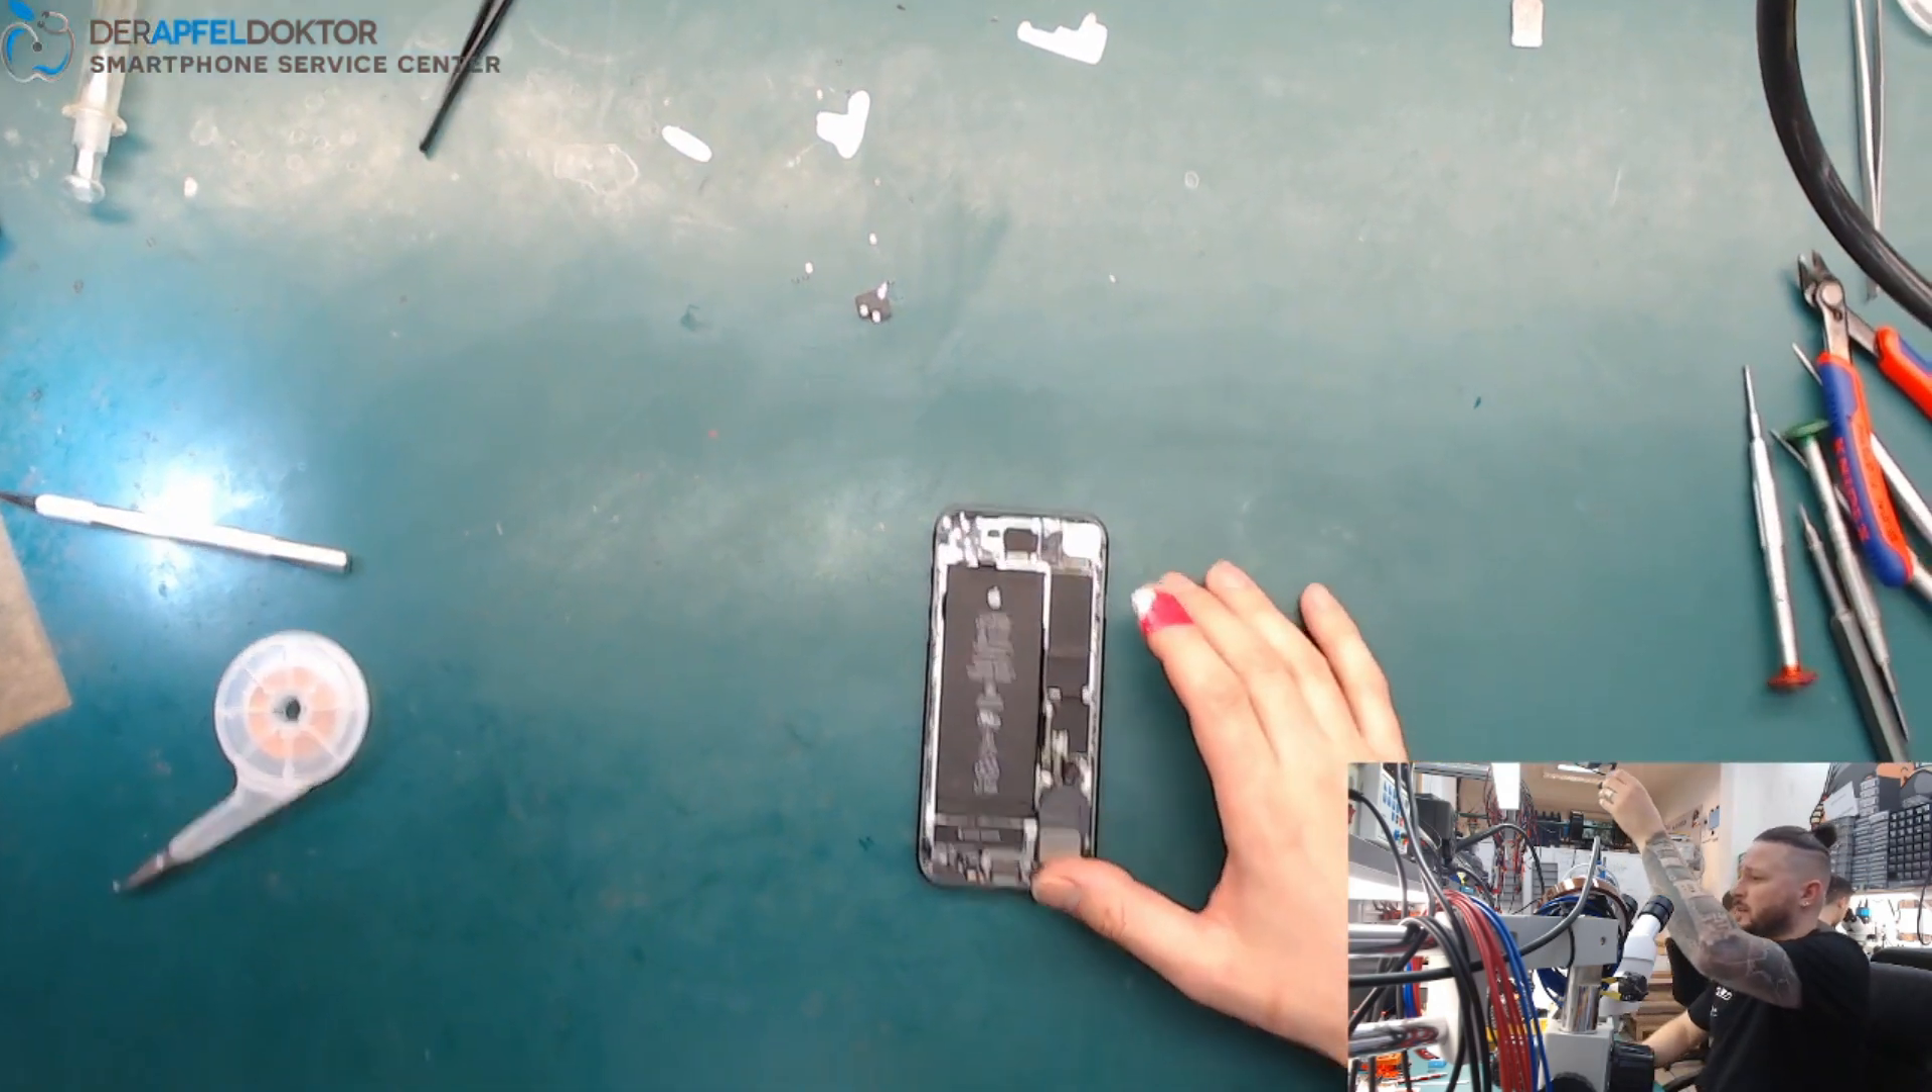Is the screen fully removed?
Yes.